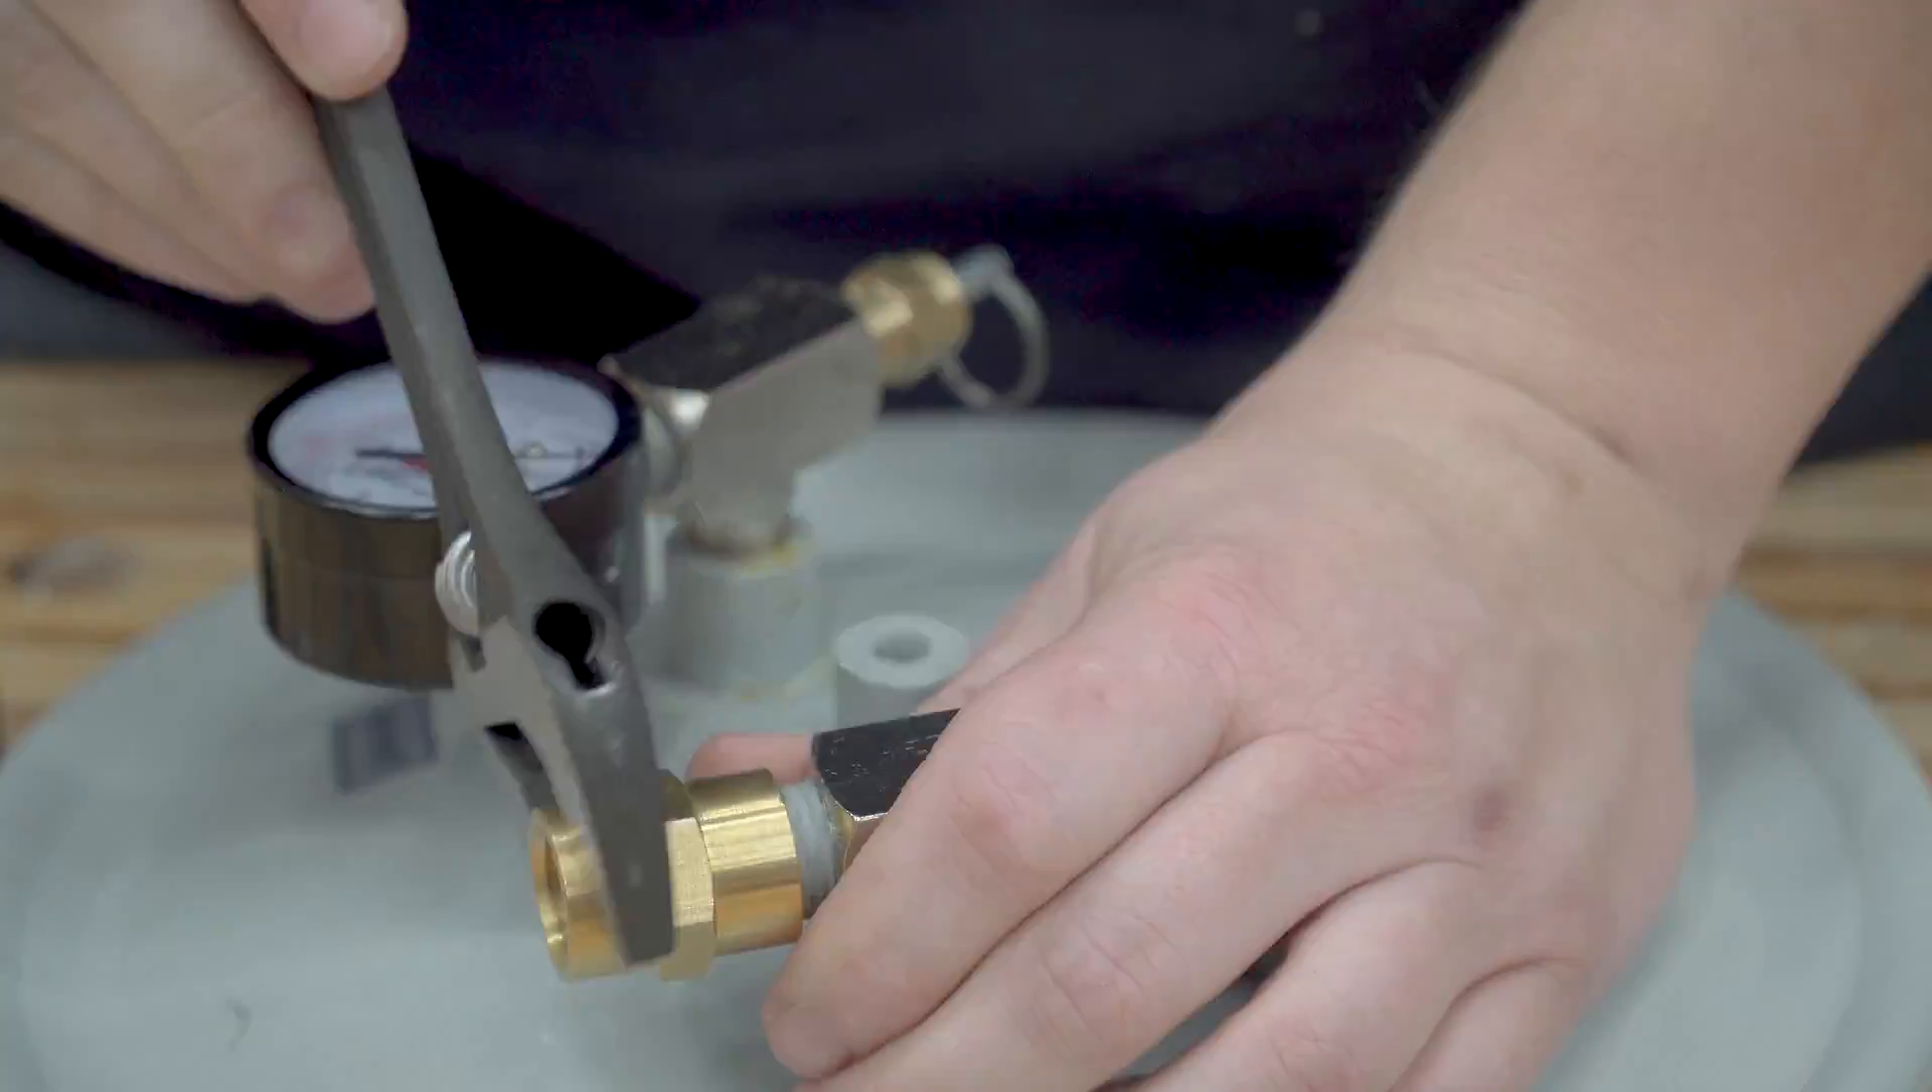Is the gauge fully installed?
Yes.